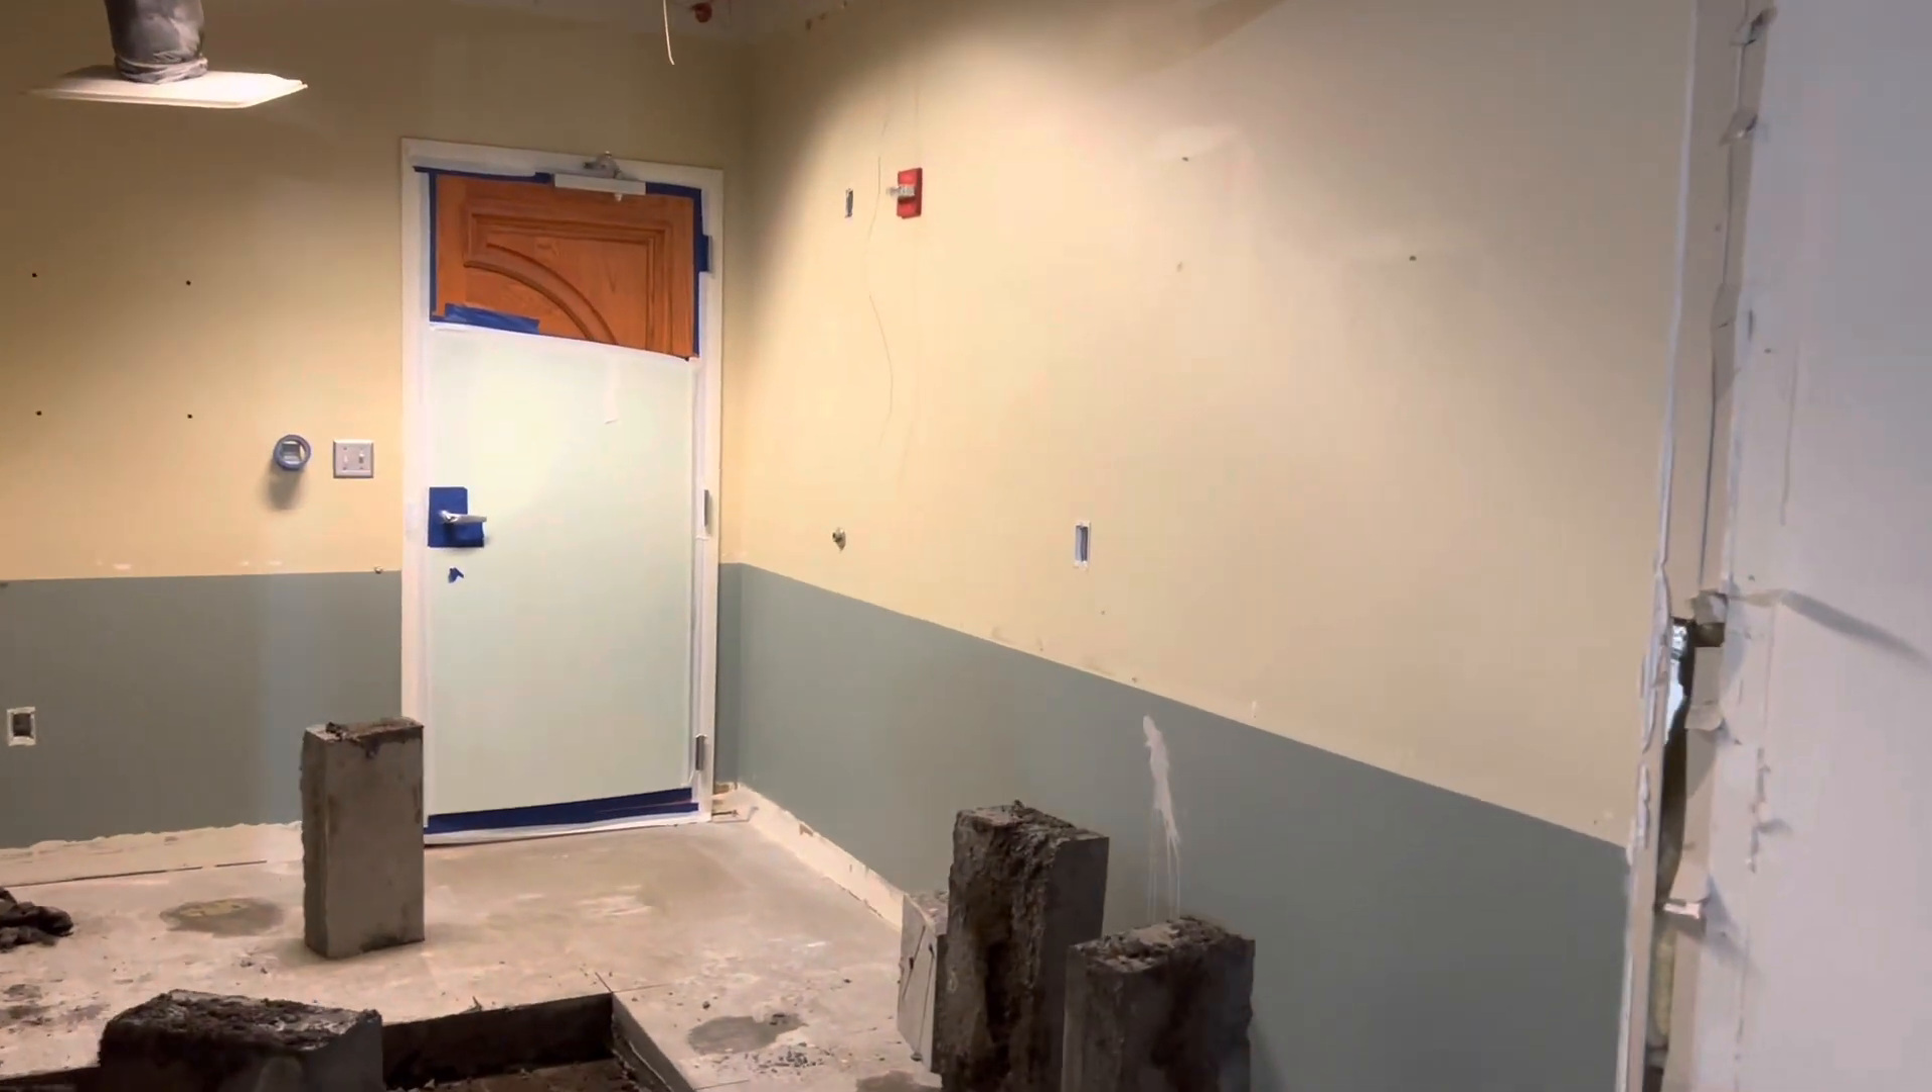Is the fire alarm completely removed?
No.